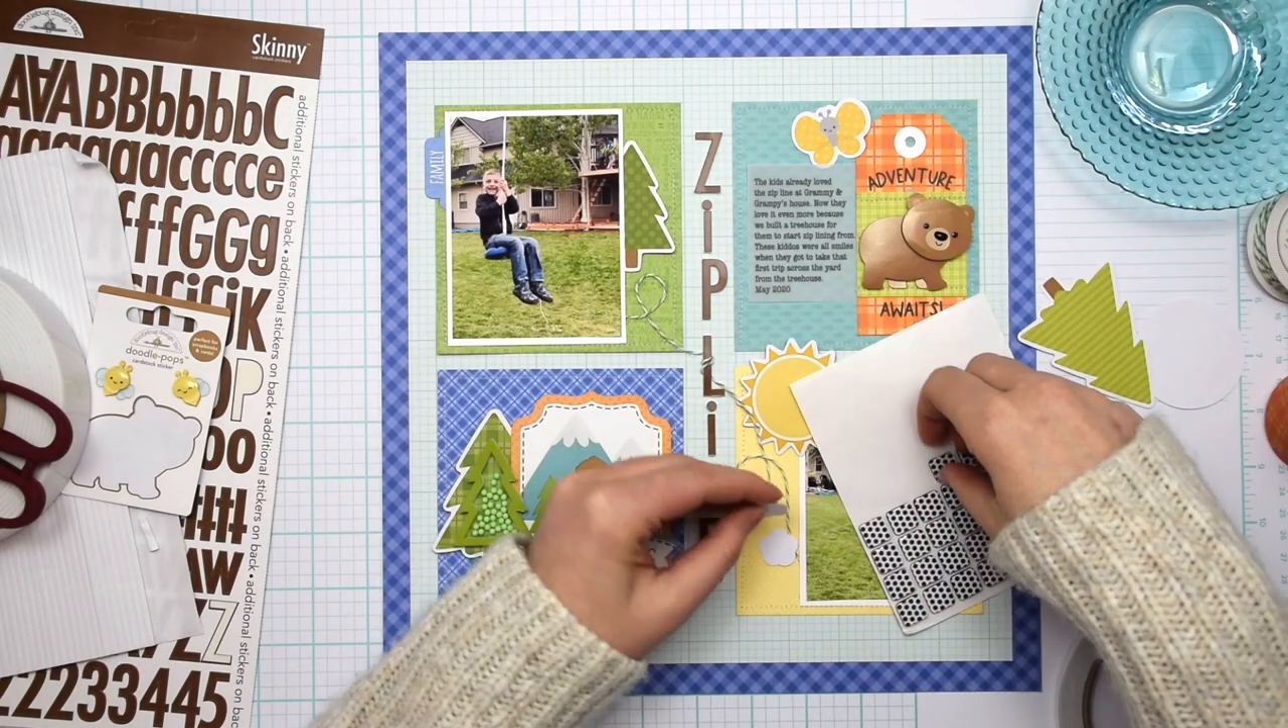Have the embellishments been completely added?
No.